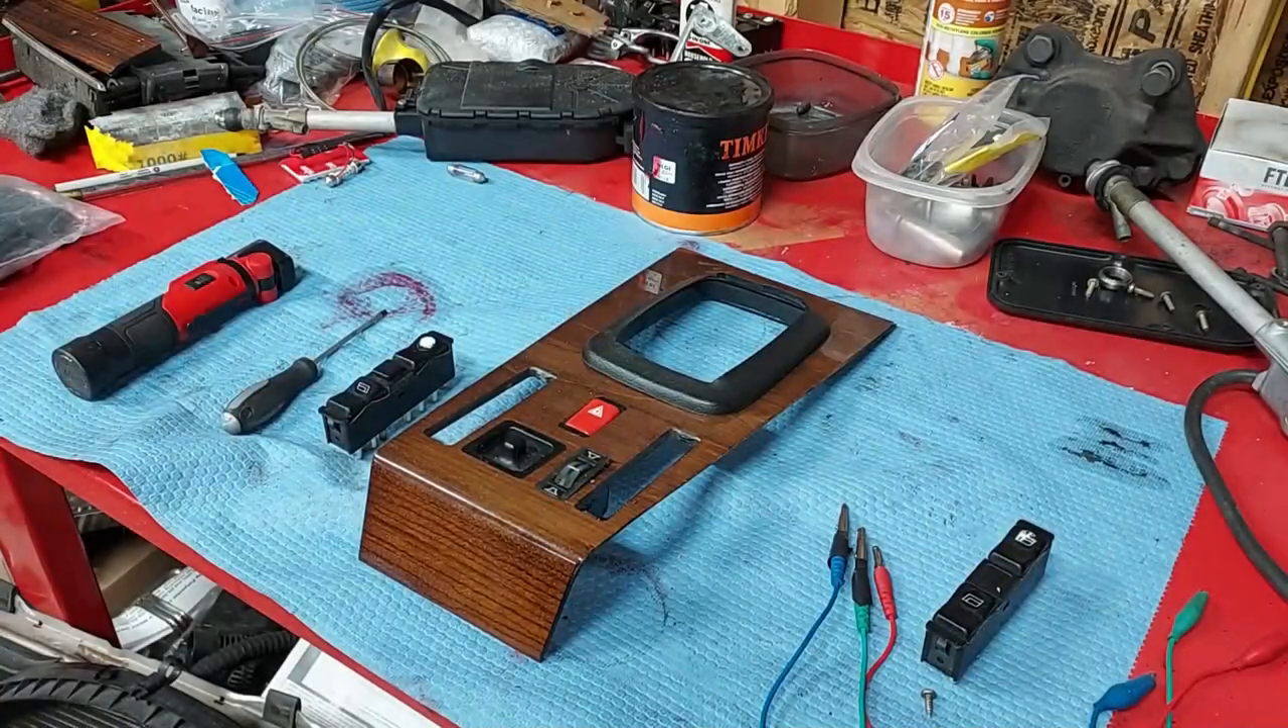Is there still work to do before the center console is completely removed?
No.